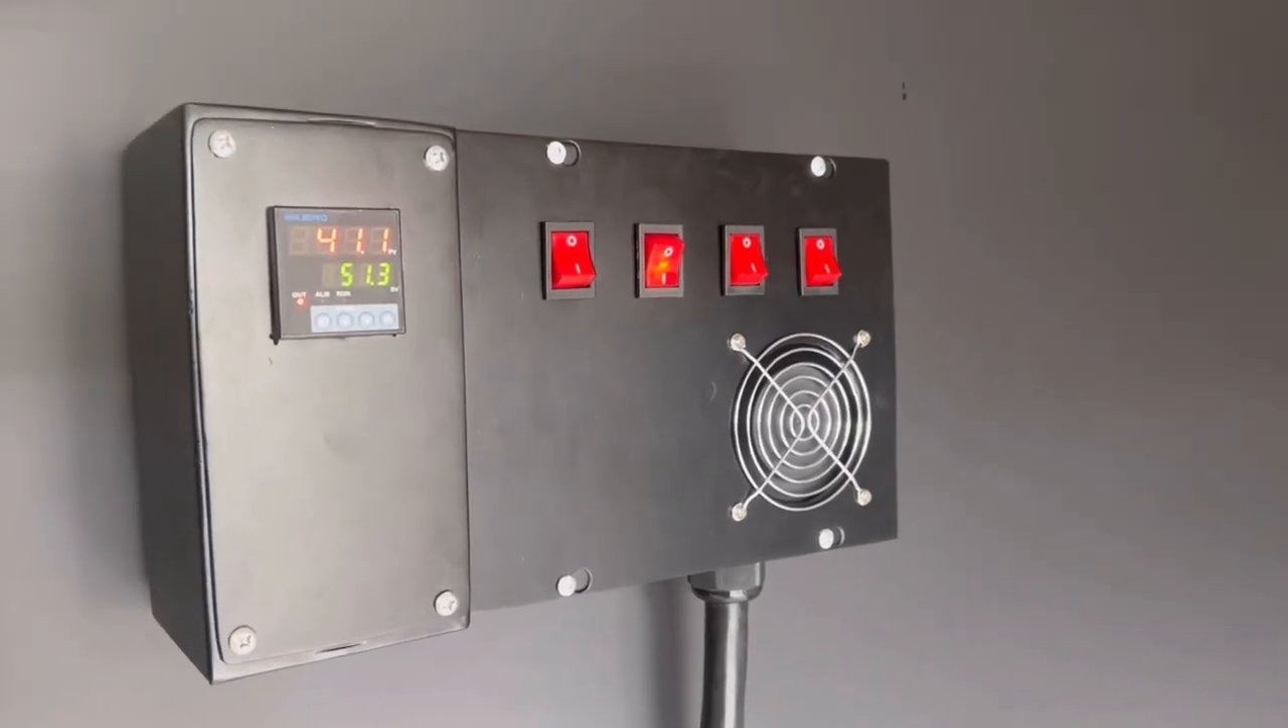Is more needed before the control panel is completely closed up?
No.